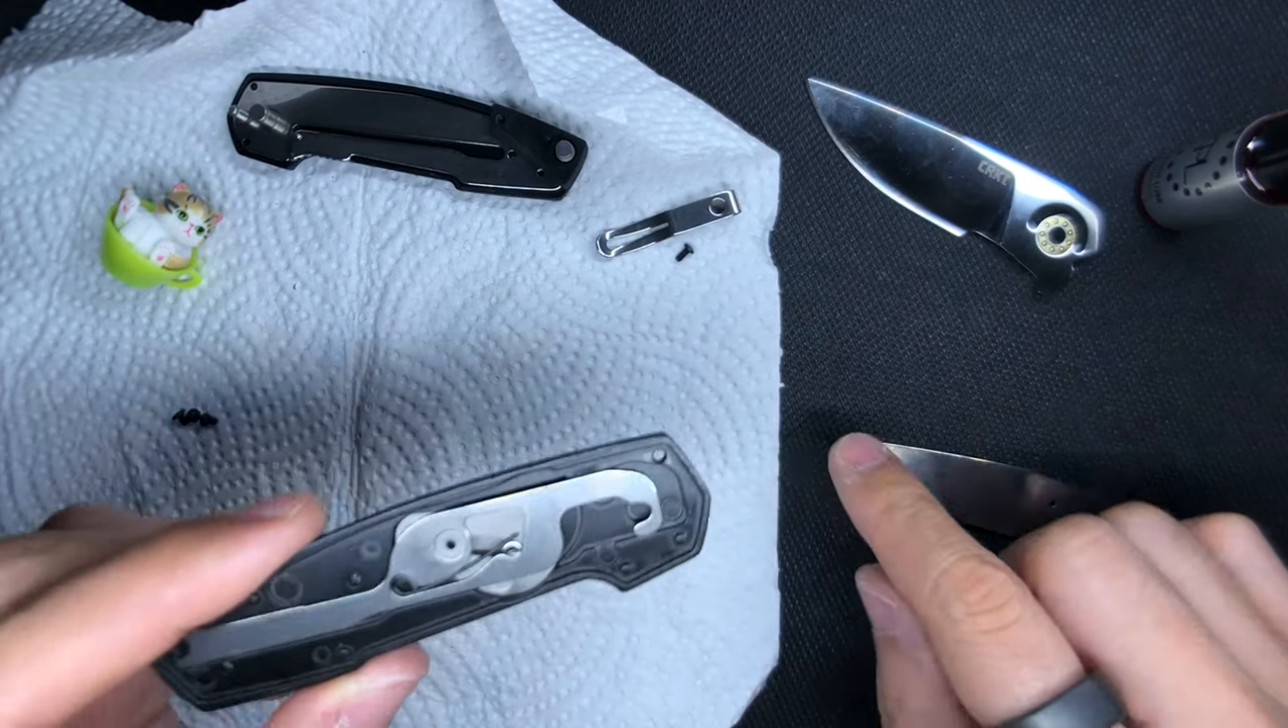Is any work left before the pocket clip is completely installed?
Yes.